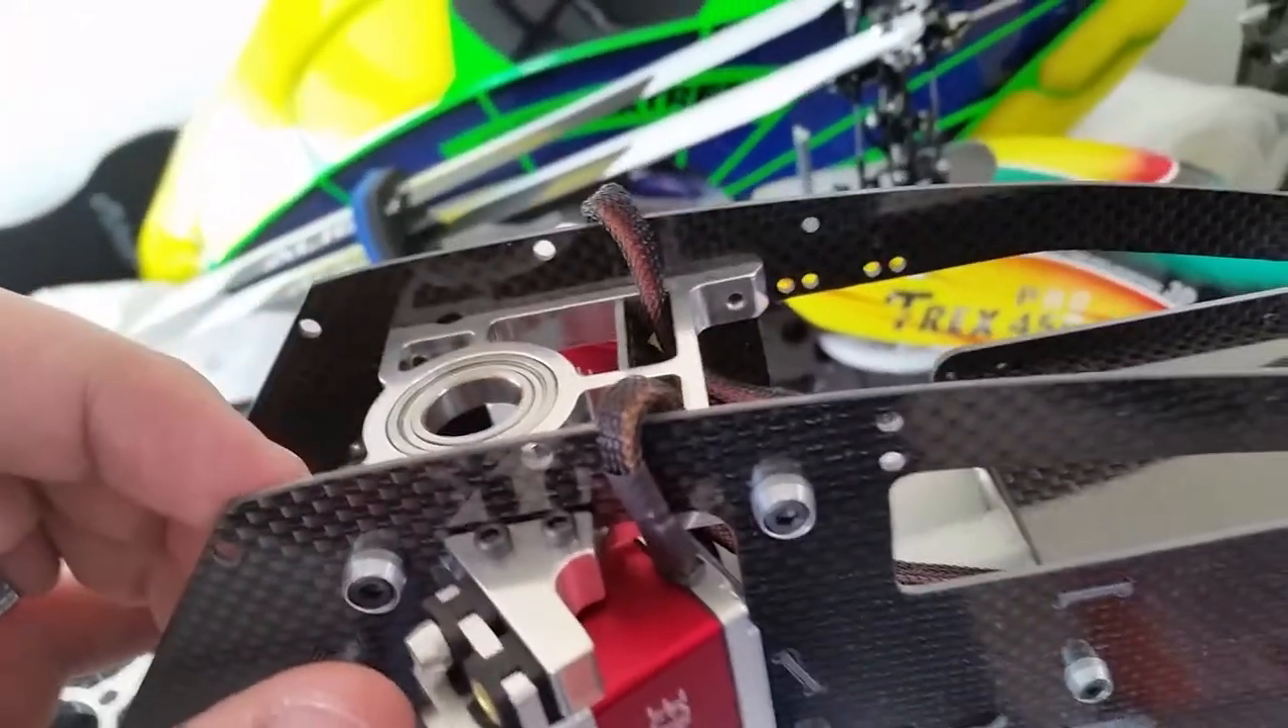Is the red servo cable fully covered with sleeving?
Yes.